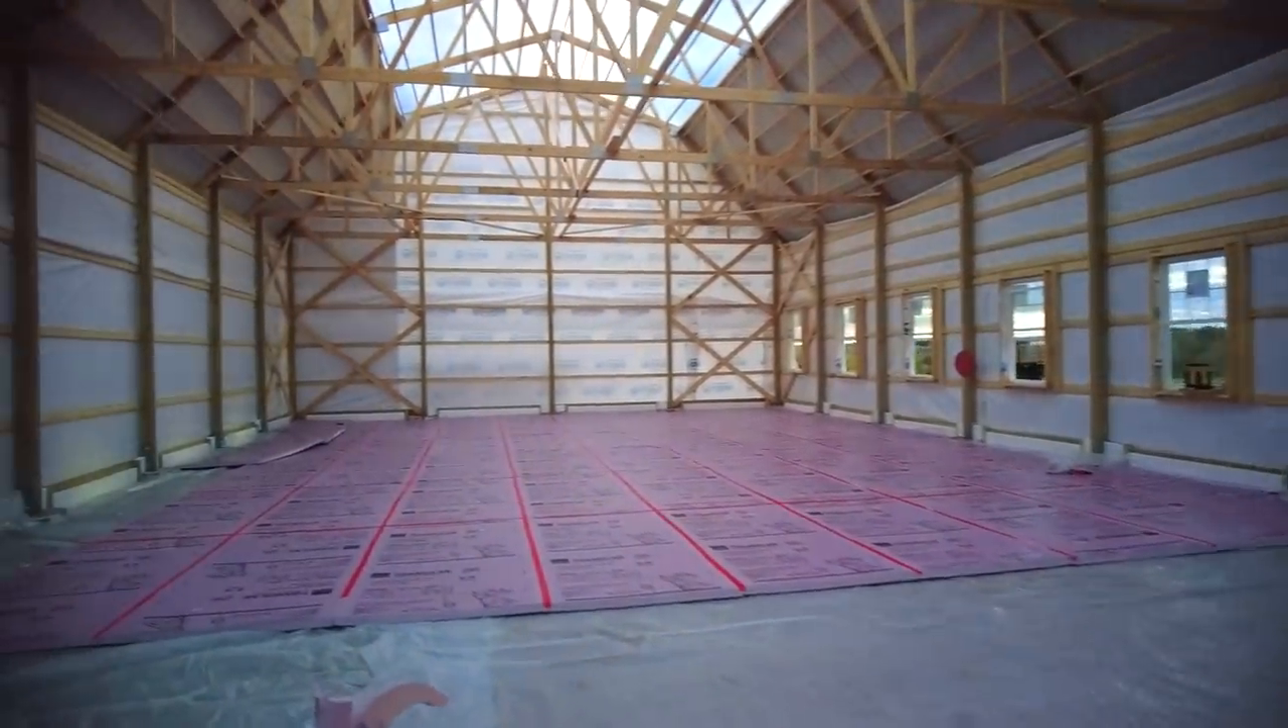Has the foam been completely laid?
No.